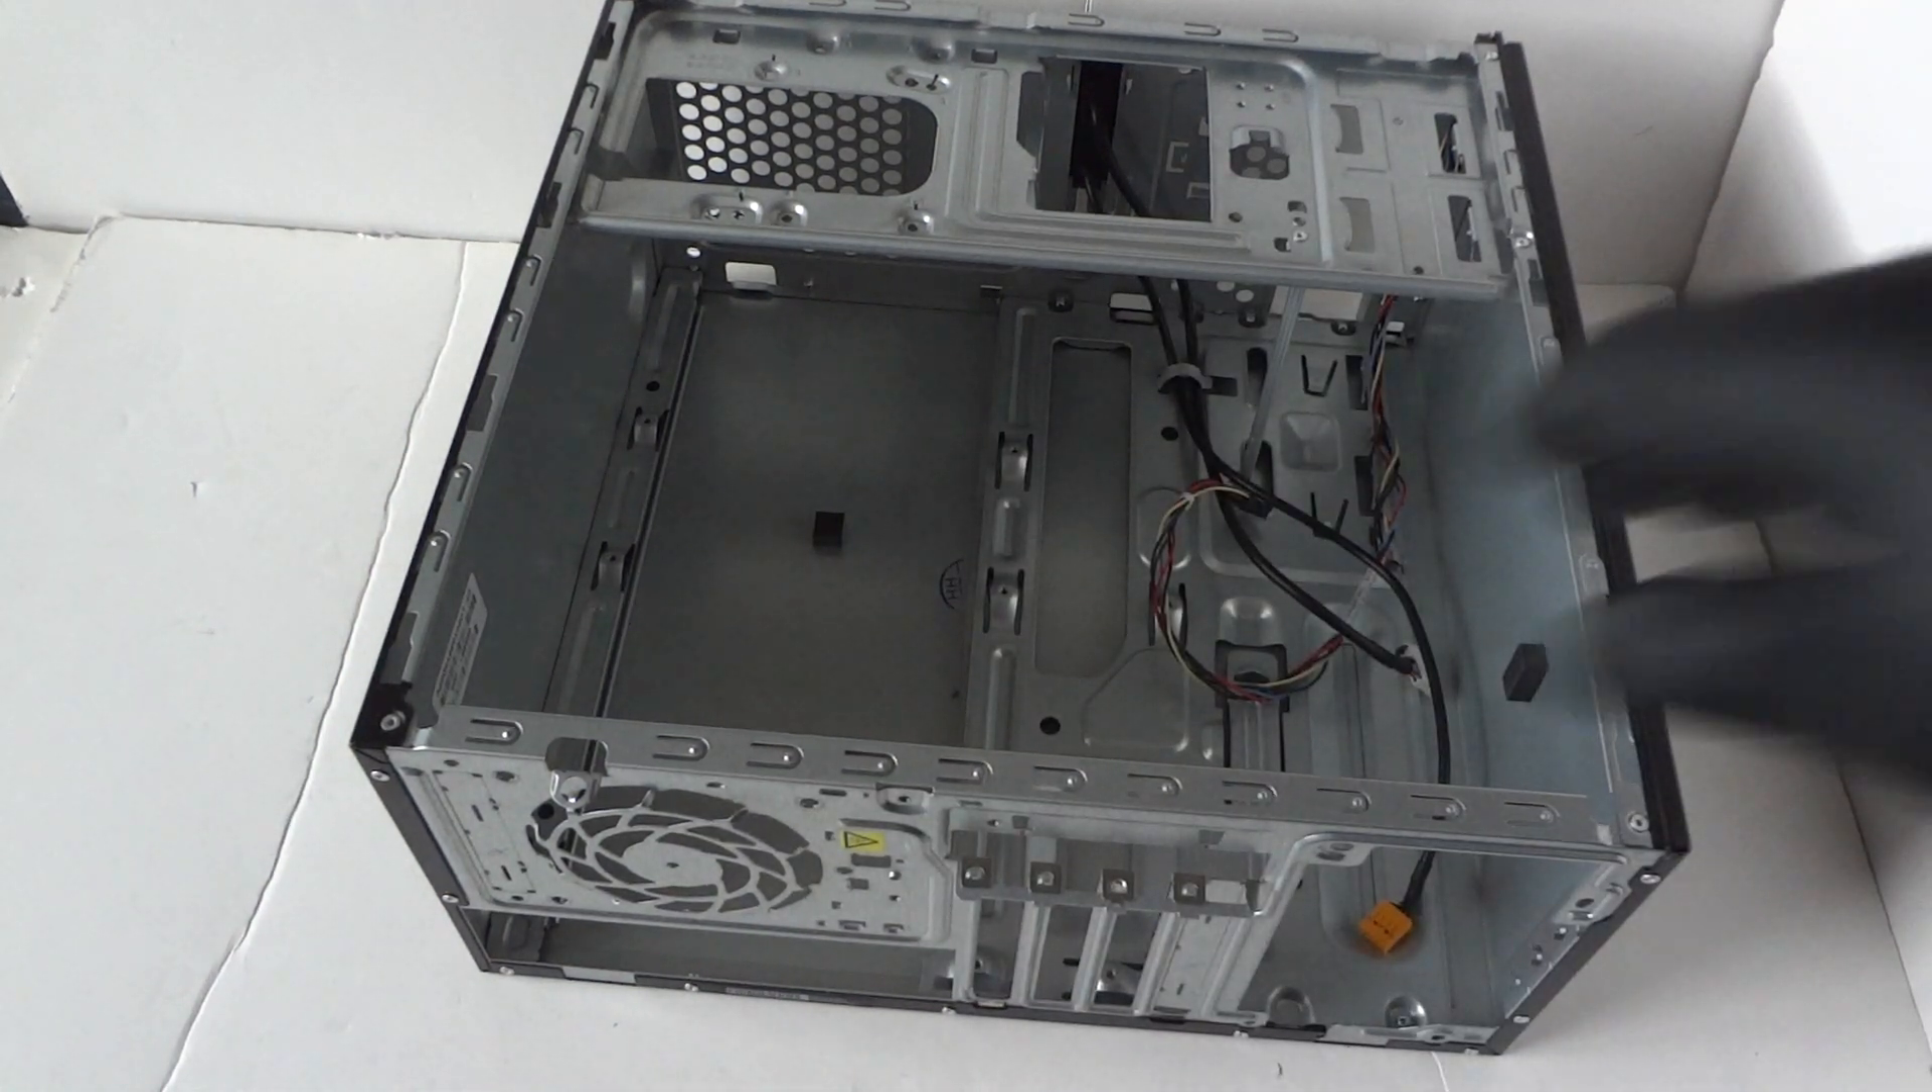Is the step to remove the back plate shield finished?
Yes.